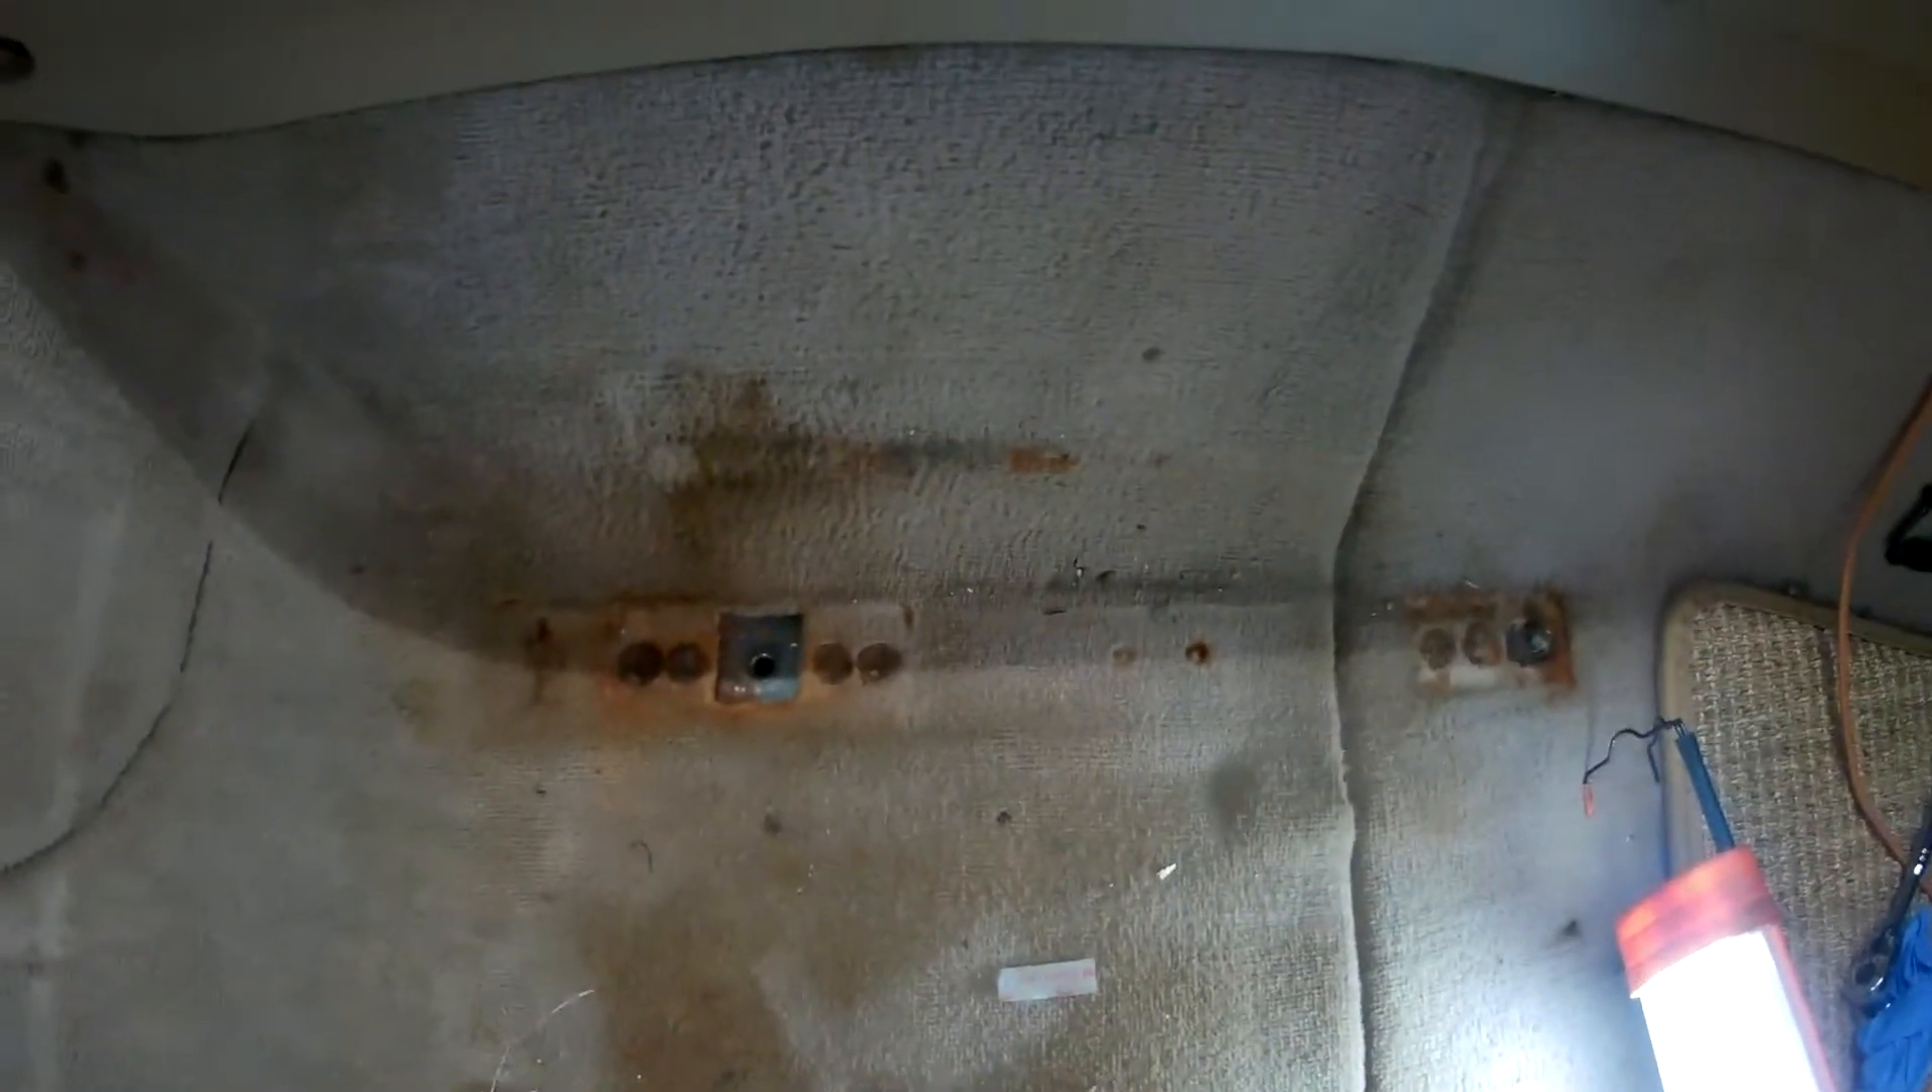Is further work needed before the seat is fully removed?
No.